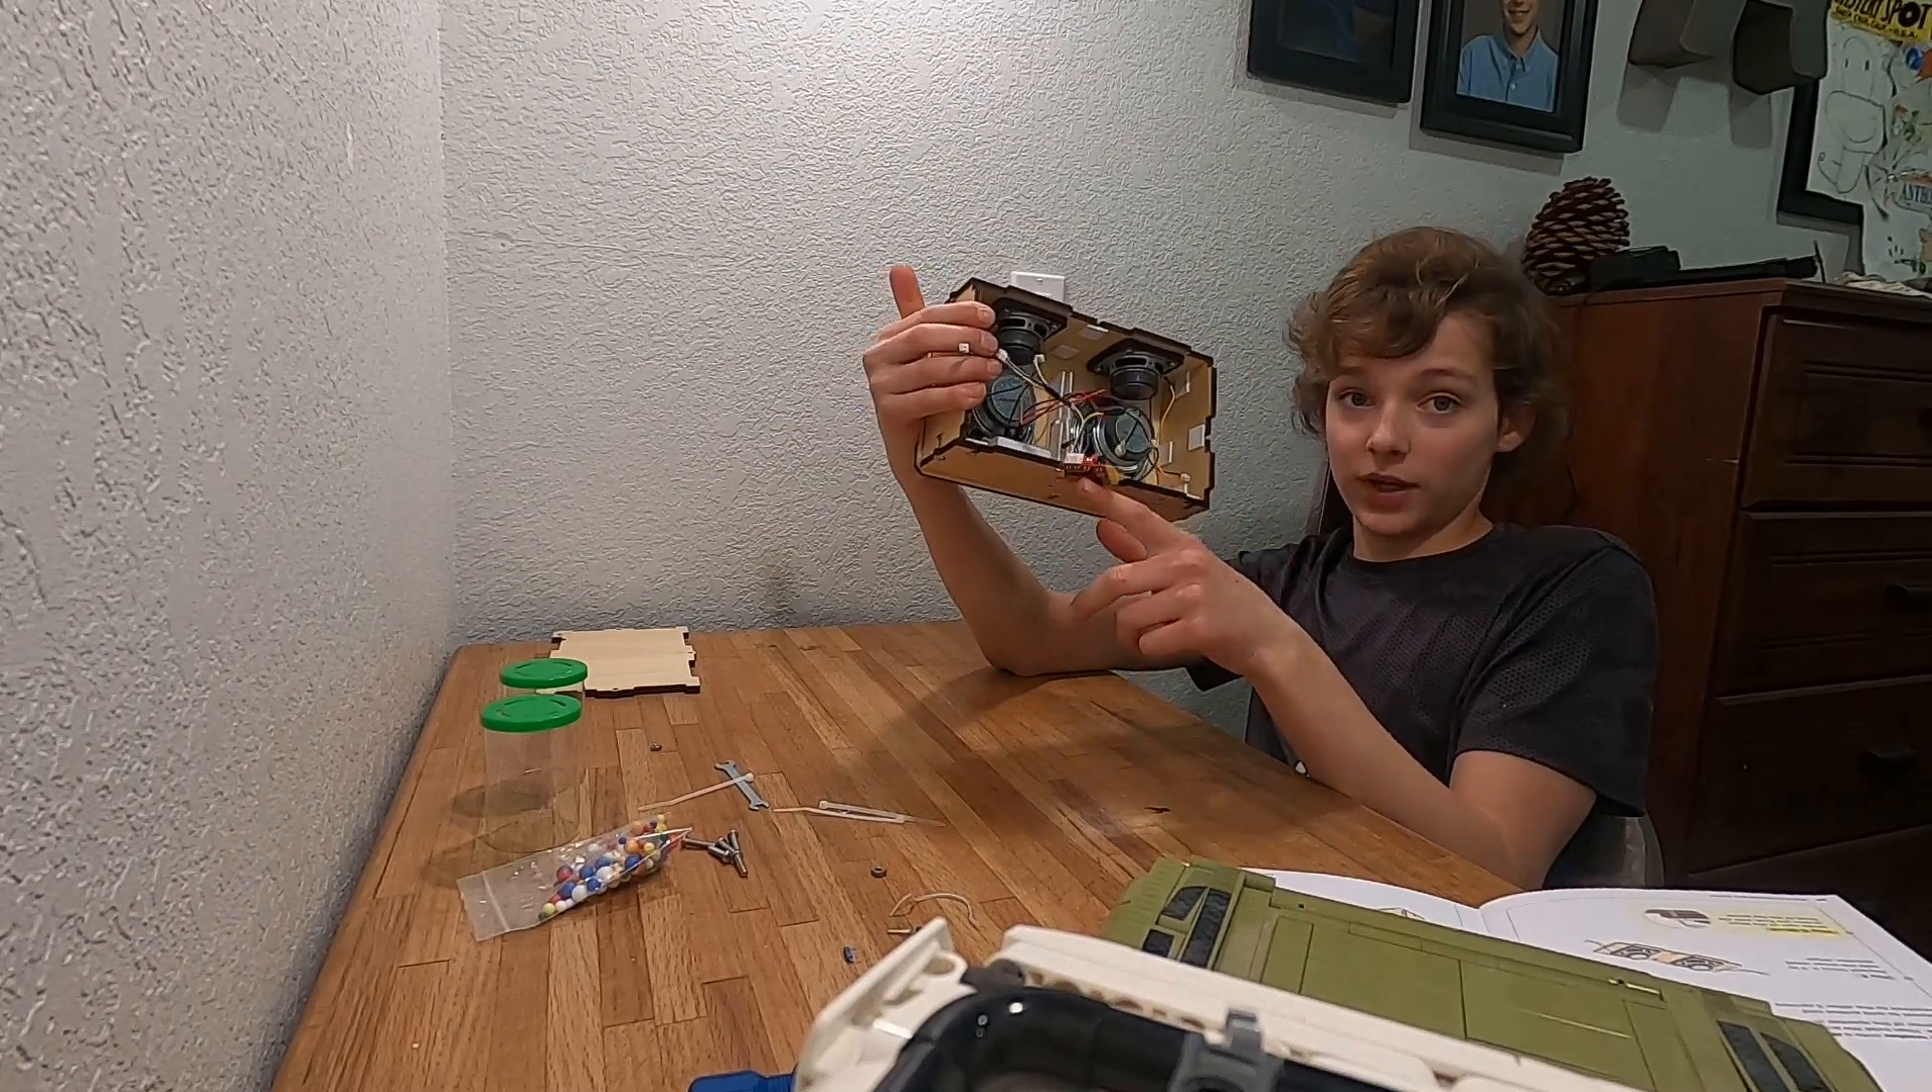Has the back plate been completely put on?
No.